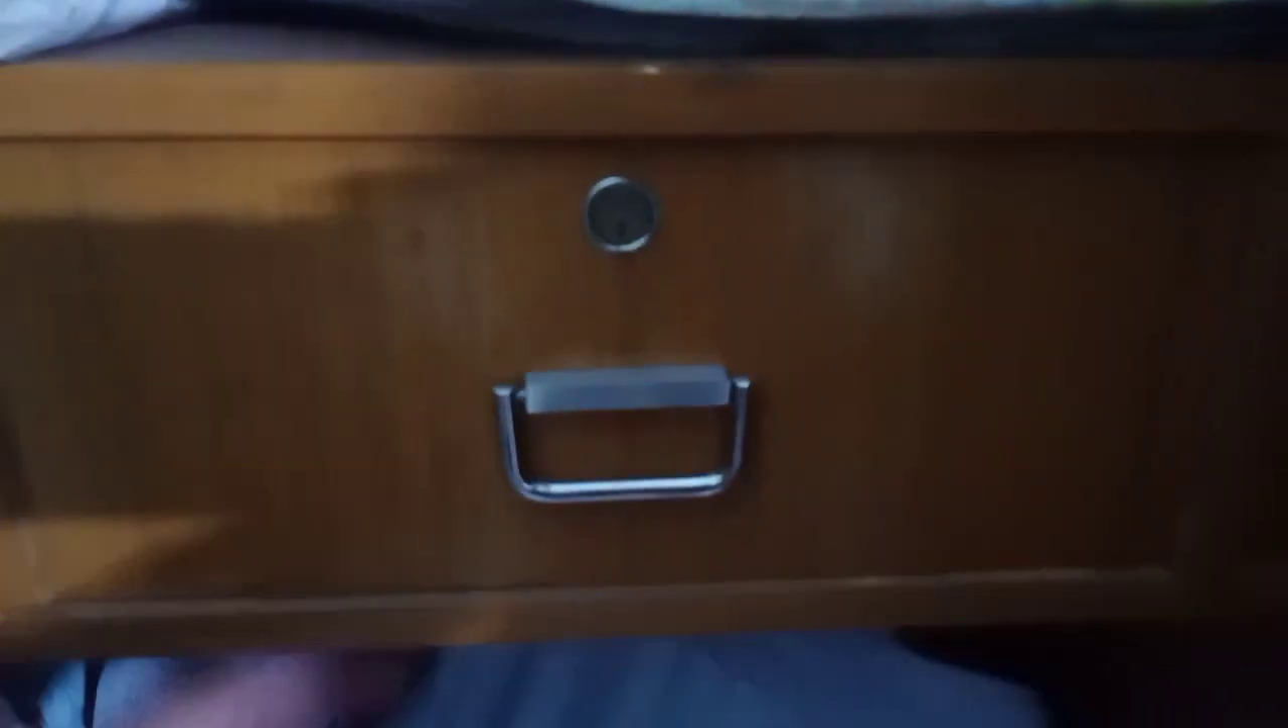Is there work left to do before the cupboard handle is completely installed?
No.